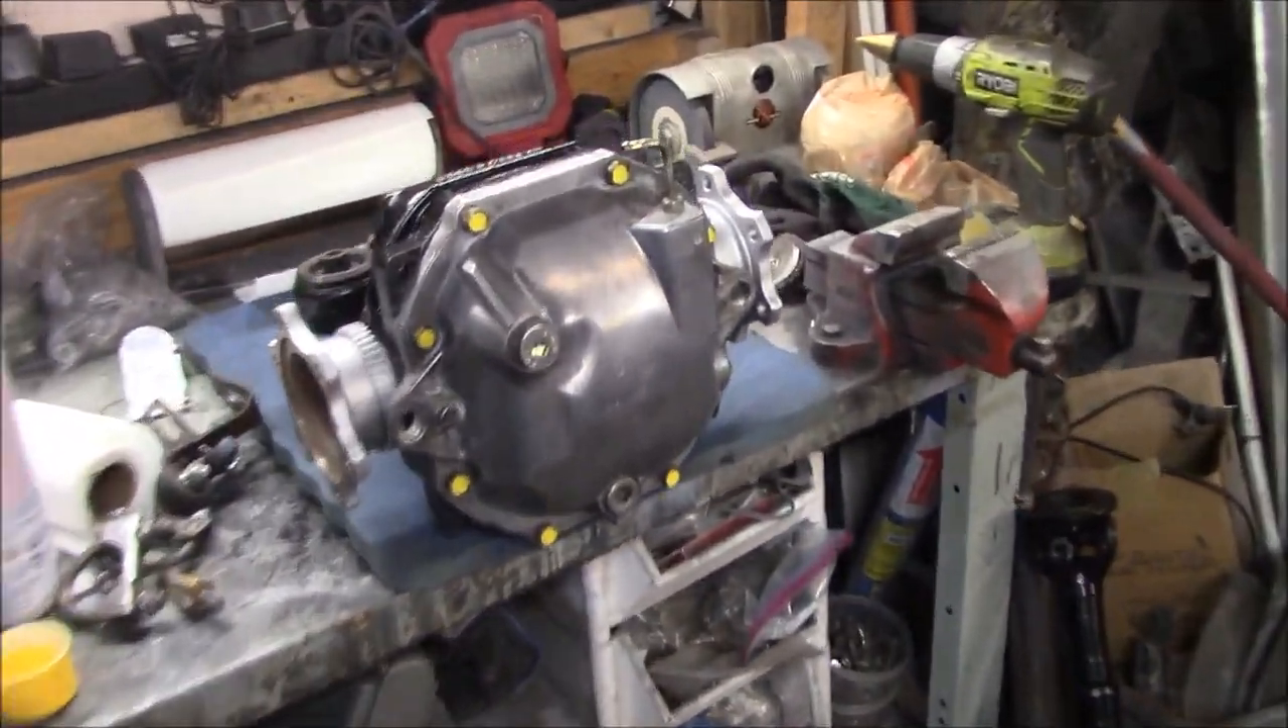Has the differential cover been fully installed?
Yes.